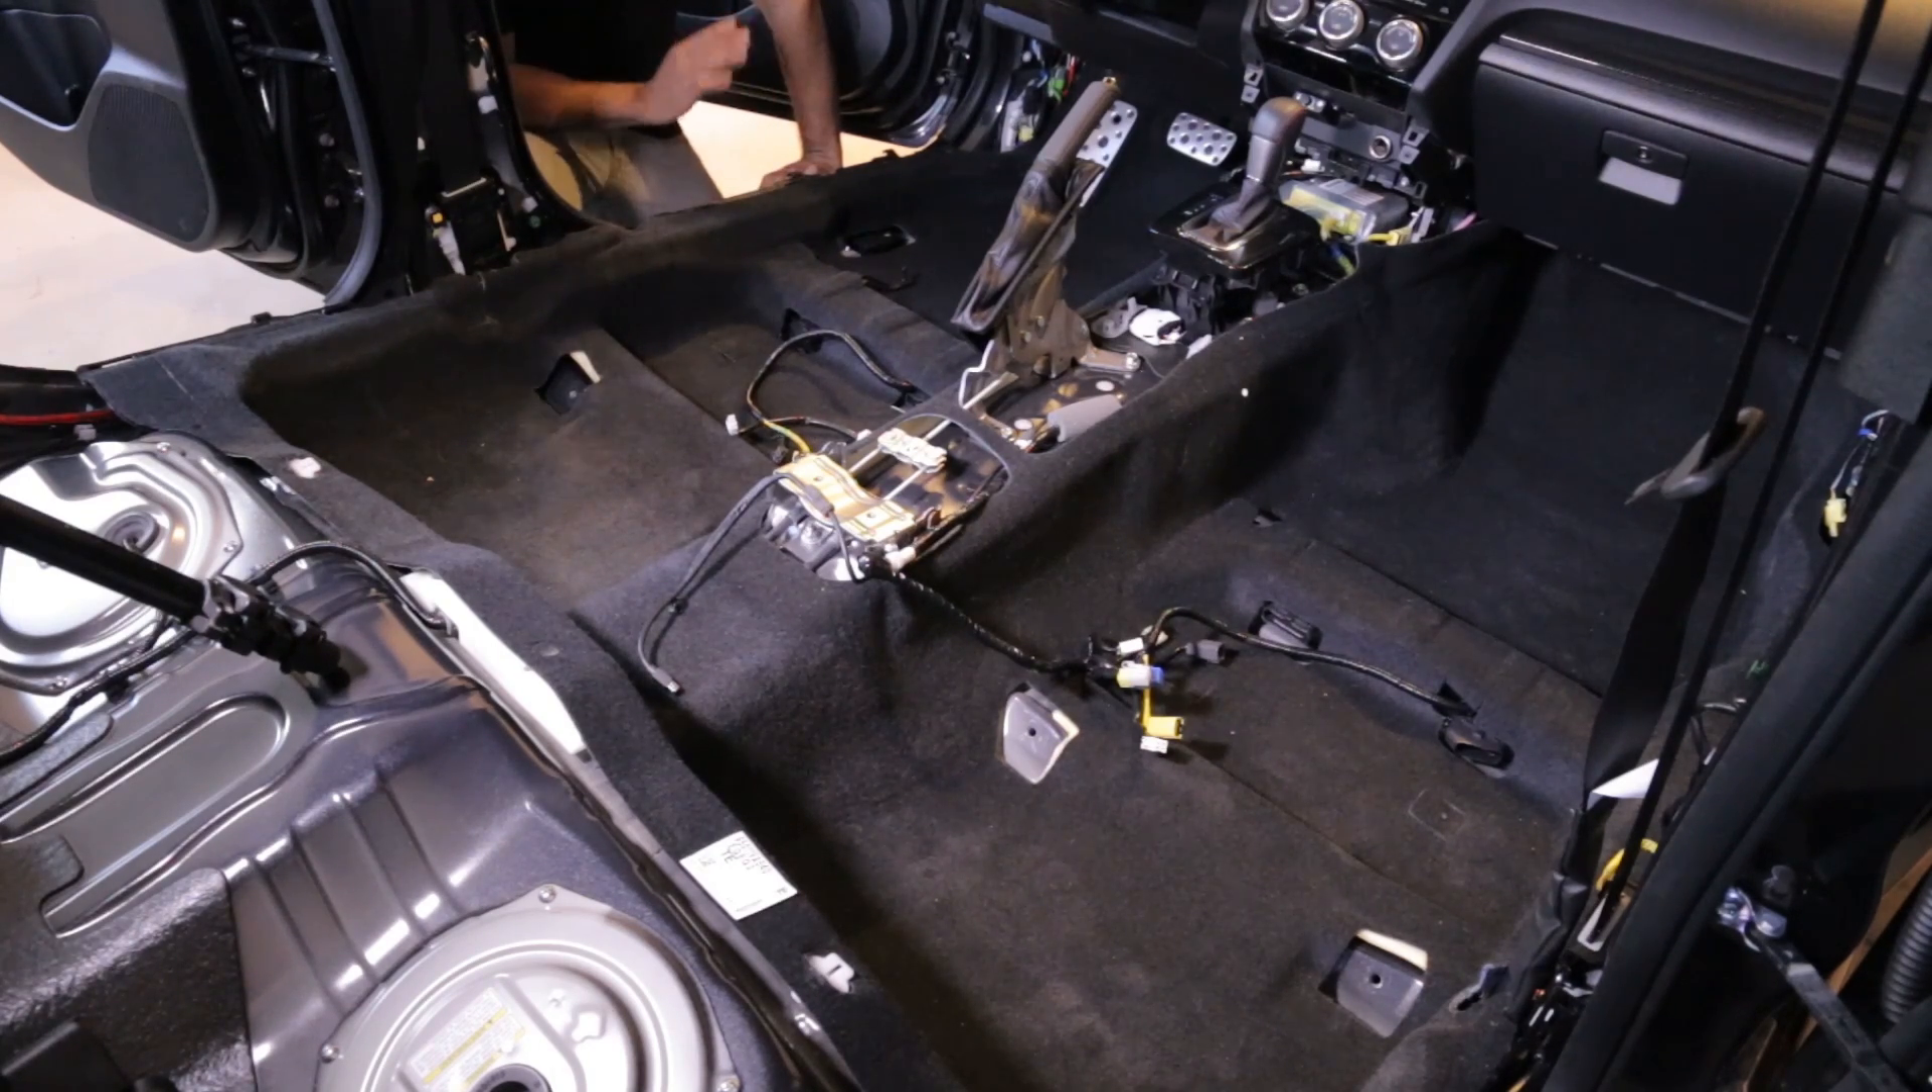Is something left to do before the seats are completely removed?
No.